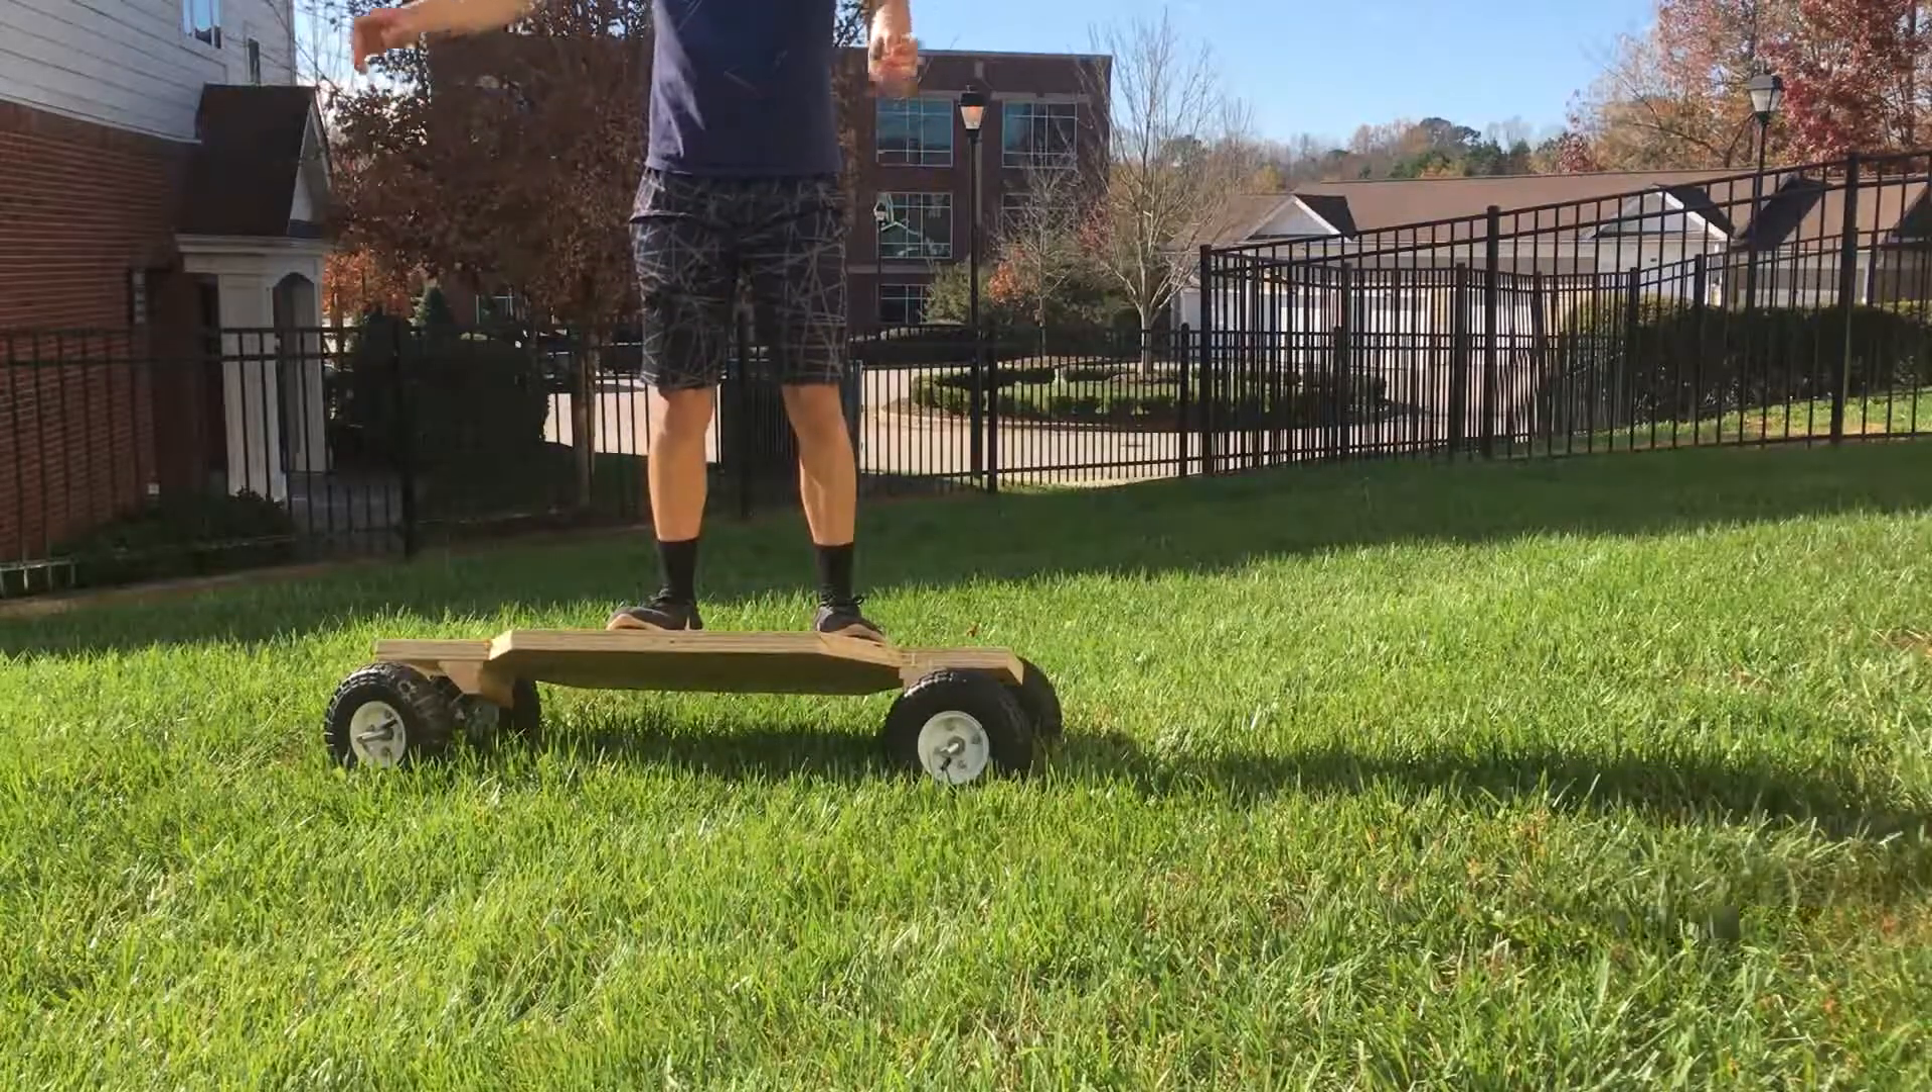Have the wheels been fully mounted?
Yes.